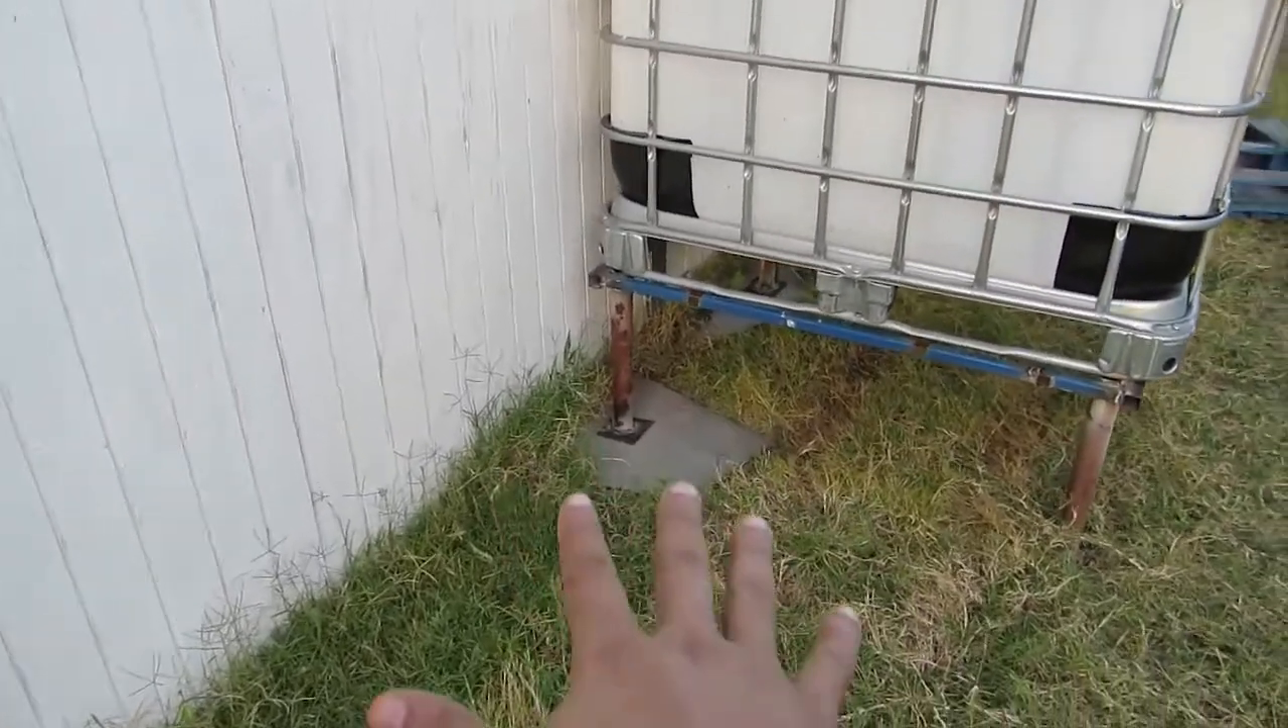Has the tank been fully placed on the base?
Yes.